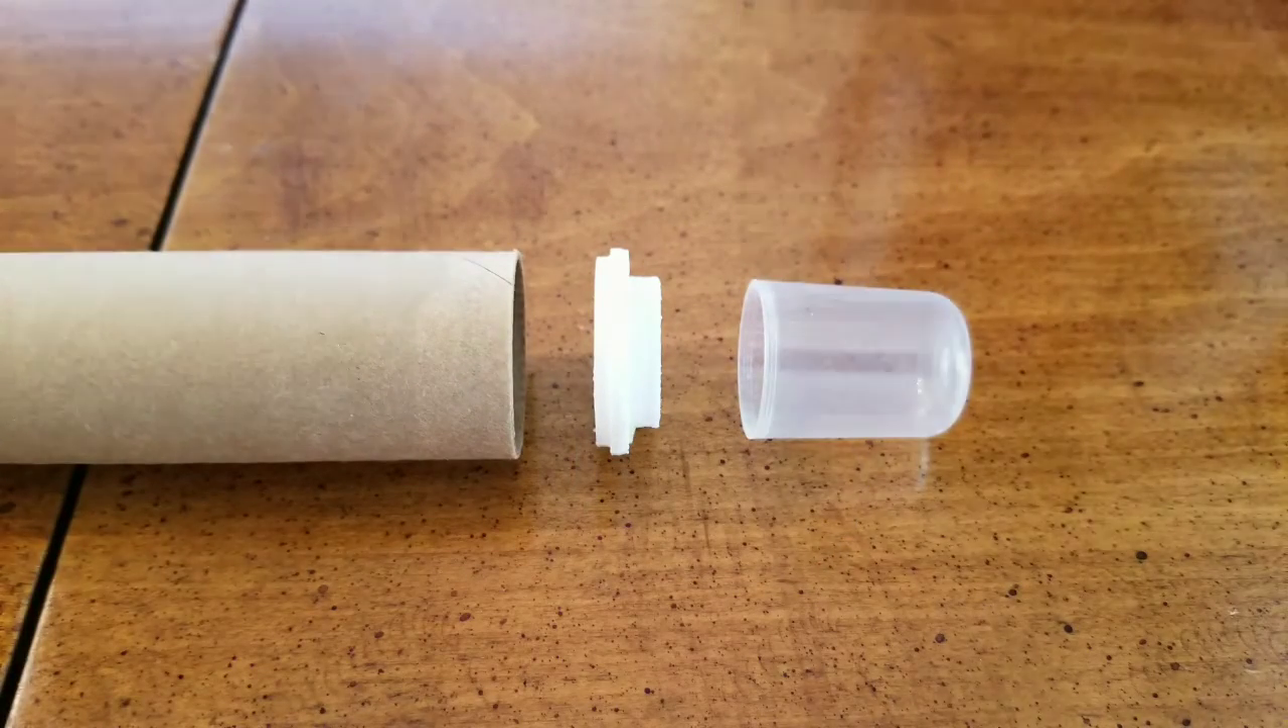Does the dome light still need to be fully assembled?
Yes.